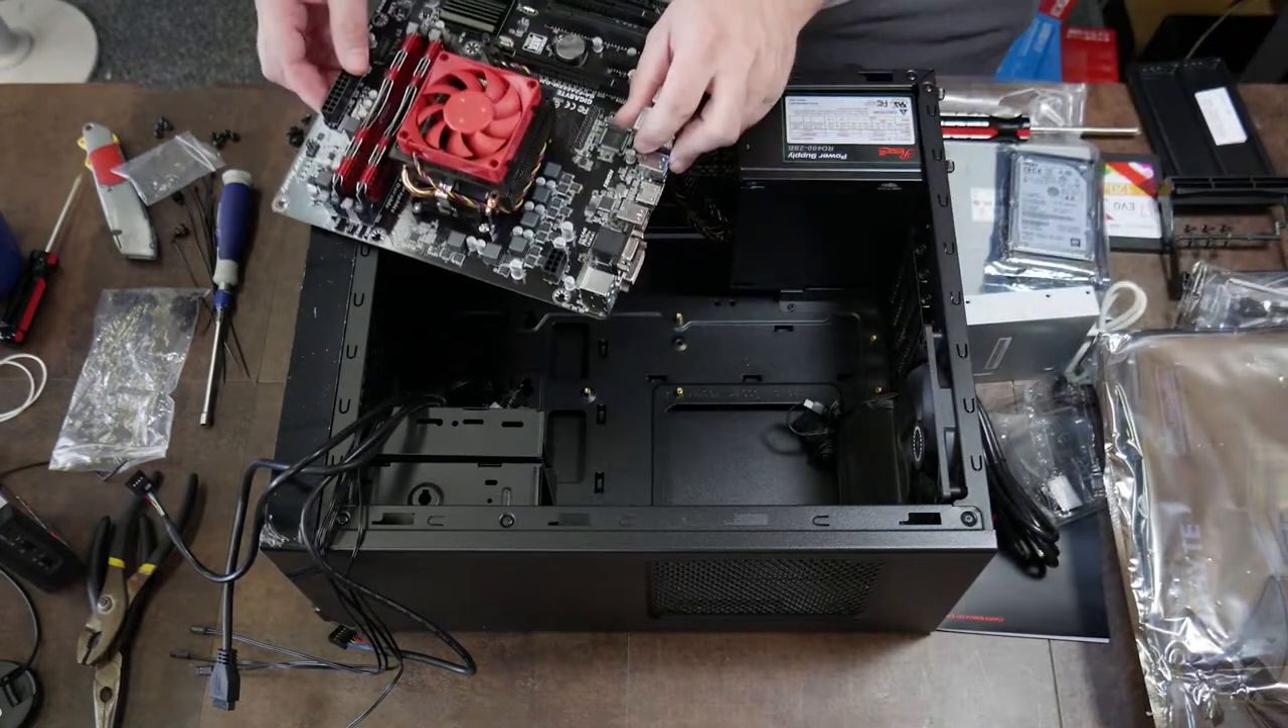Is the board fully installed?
No.